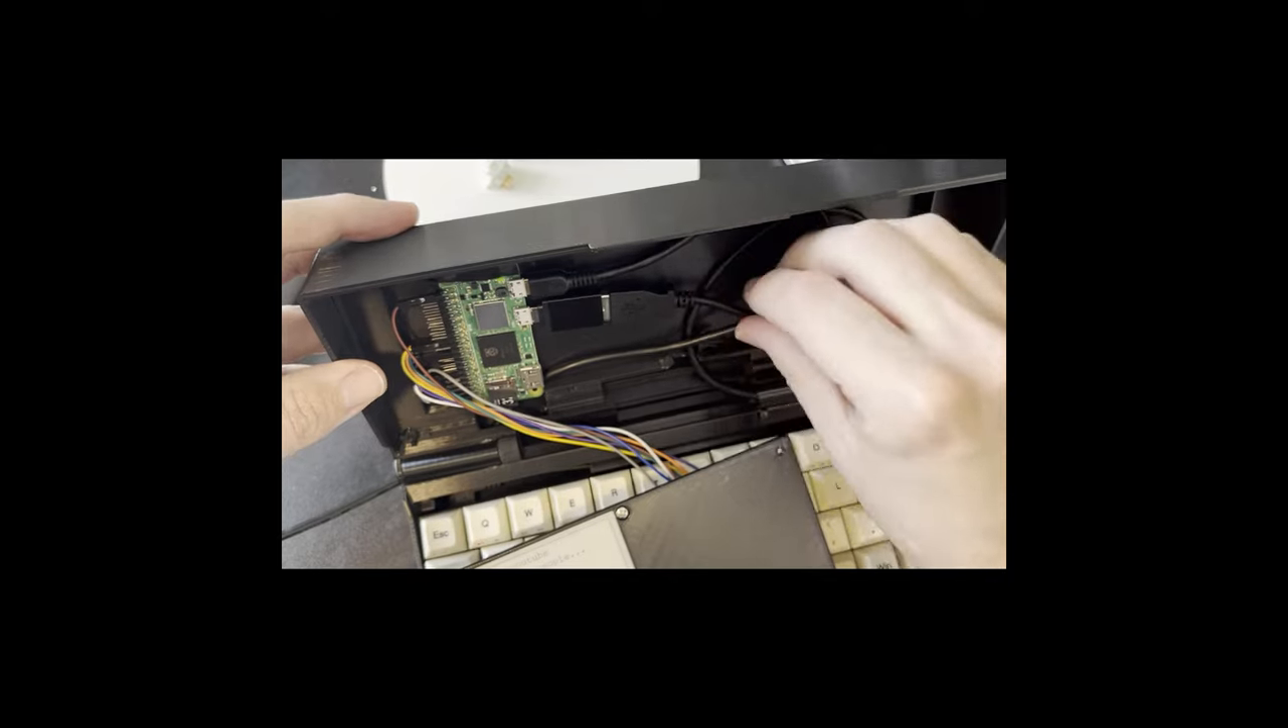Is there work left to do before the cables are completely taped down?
Yes.